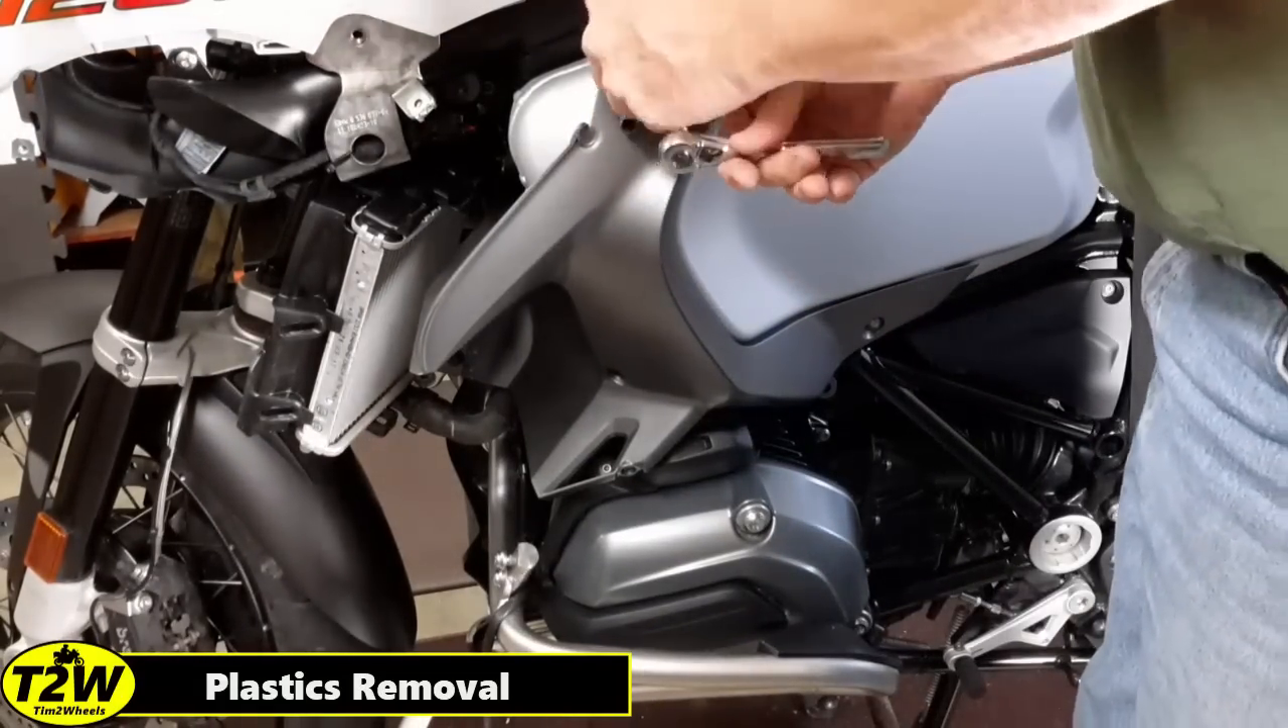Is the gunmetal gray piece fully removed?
No.